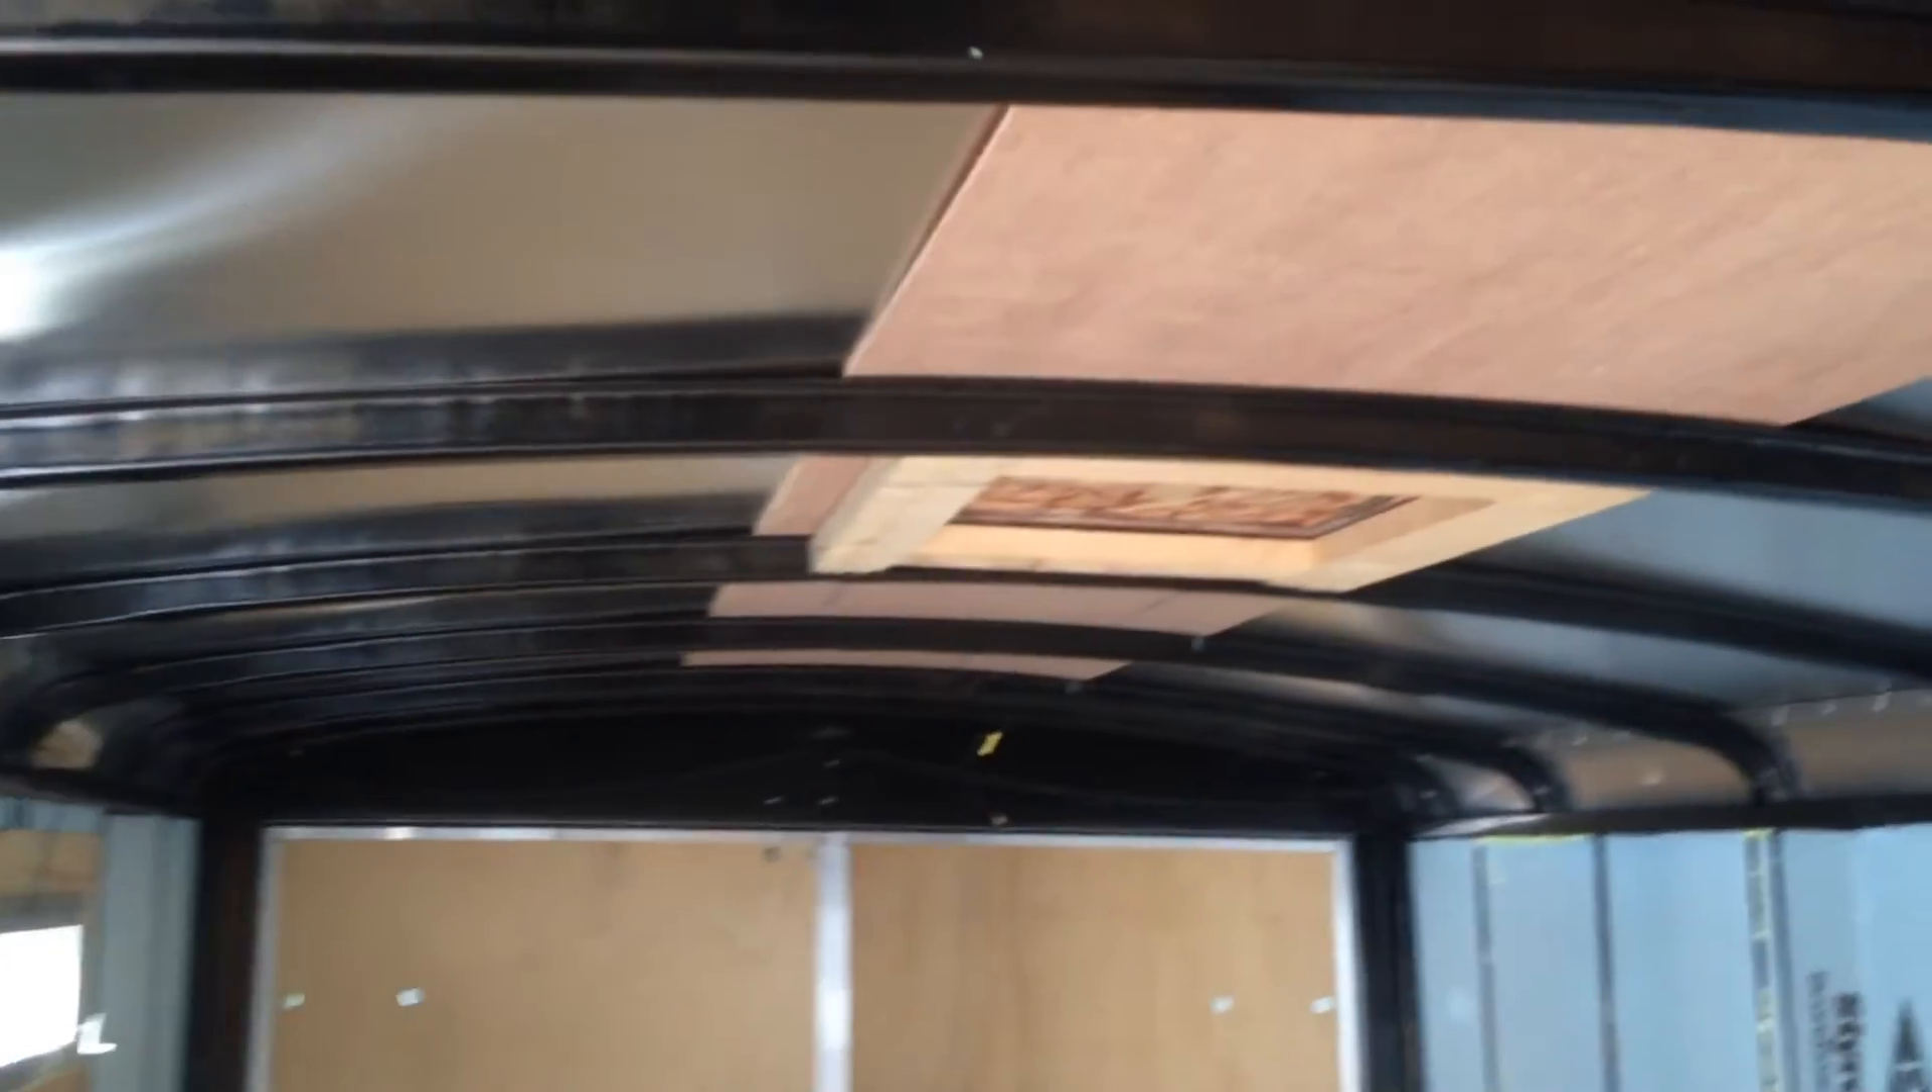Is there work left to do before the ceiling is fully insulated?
Yes.